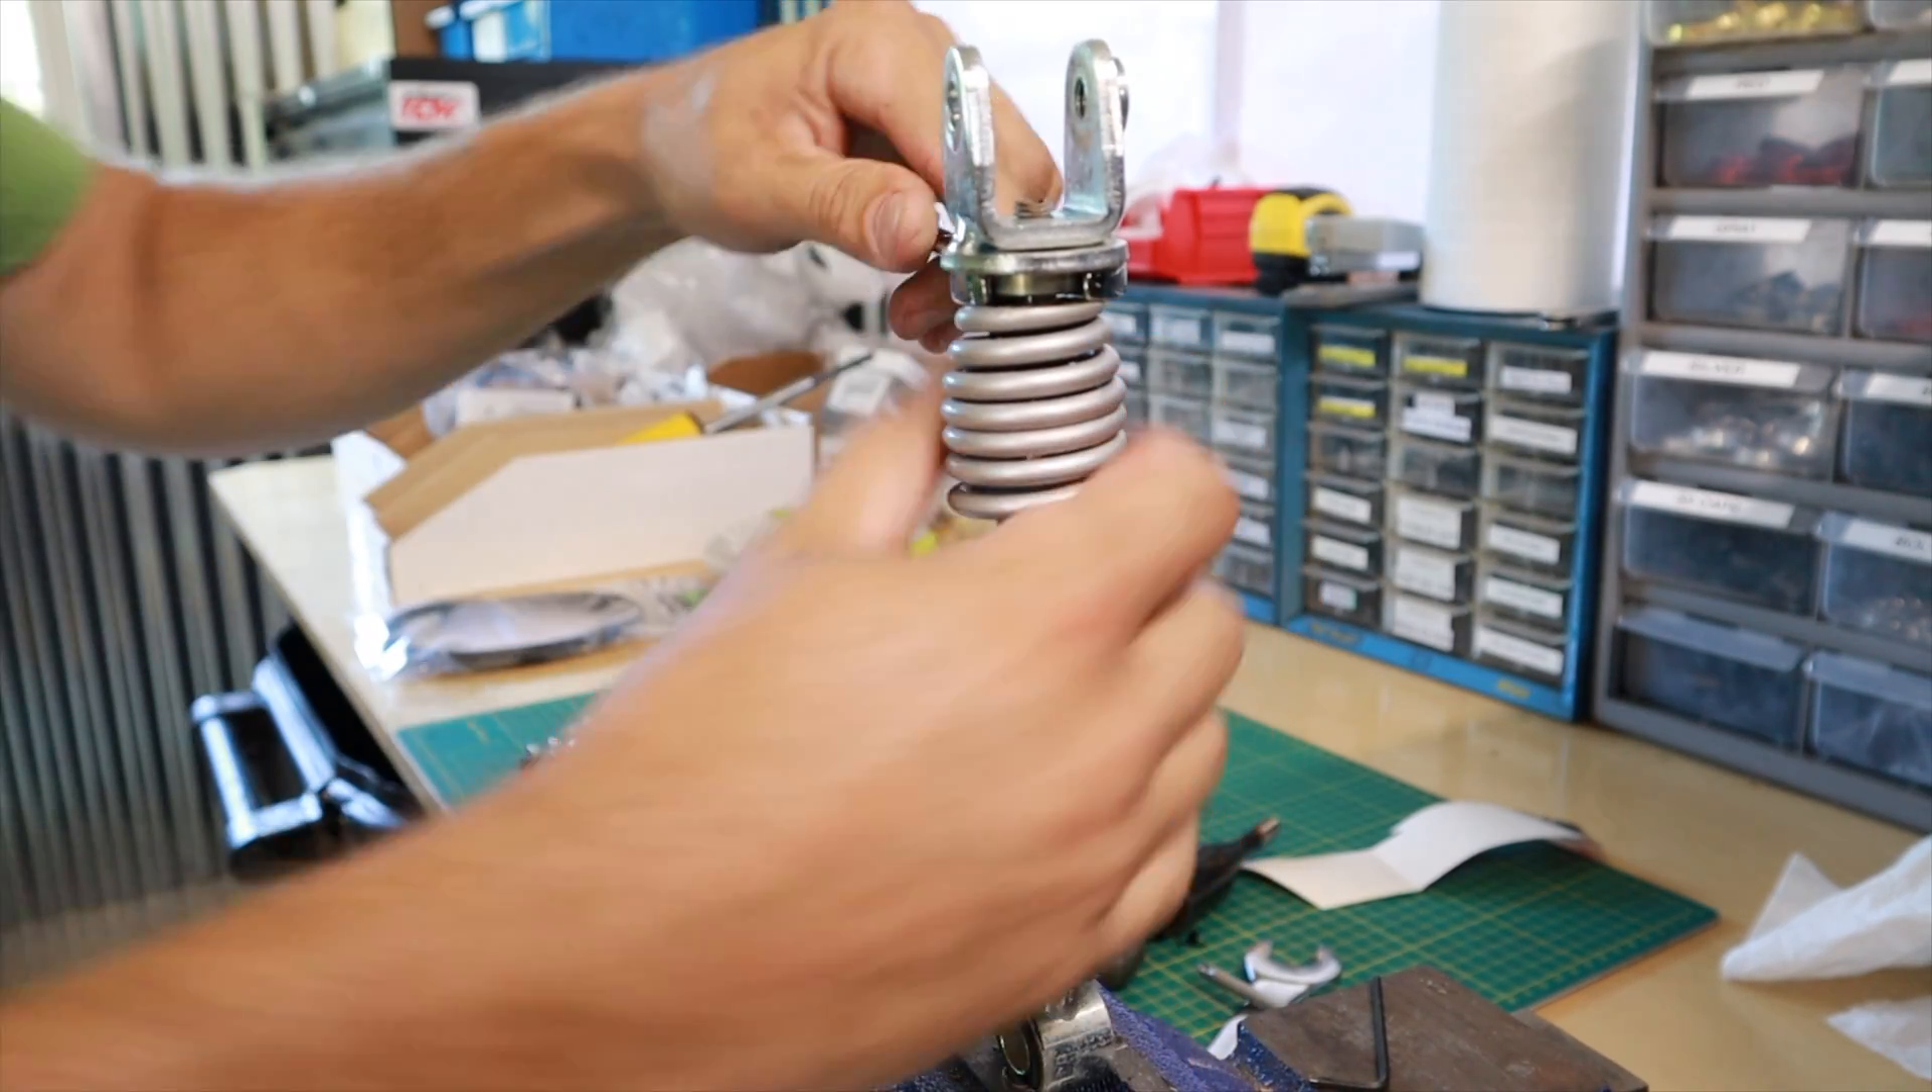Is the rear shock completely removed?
Yes.